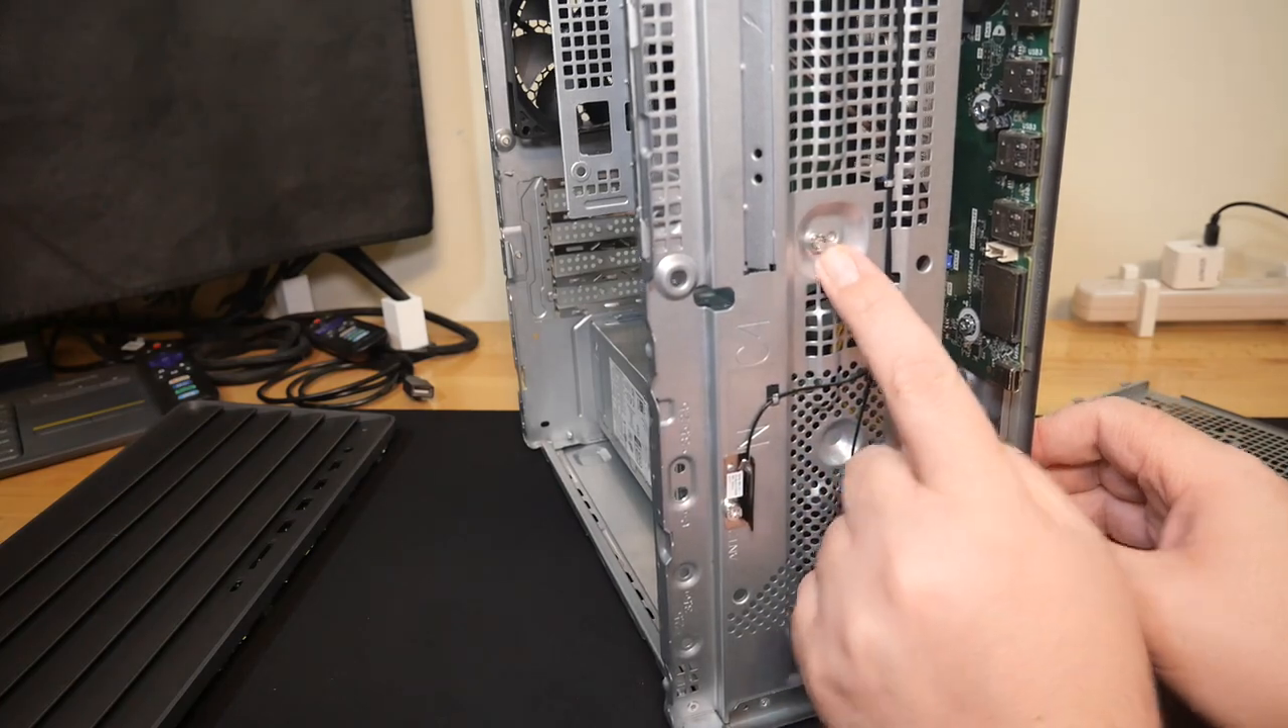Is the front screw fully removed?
No.